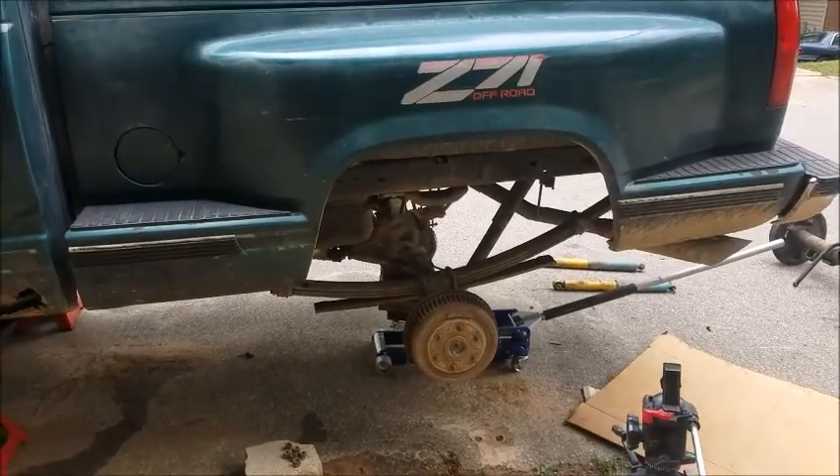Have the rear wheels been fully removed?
Yes.